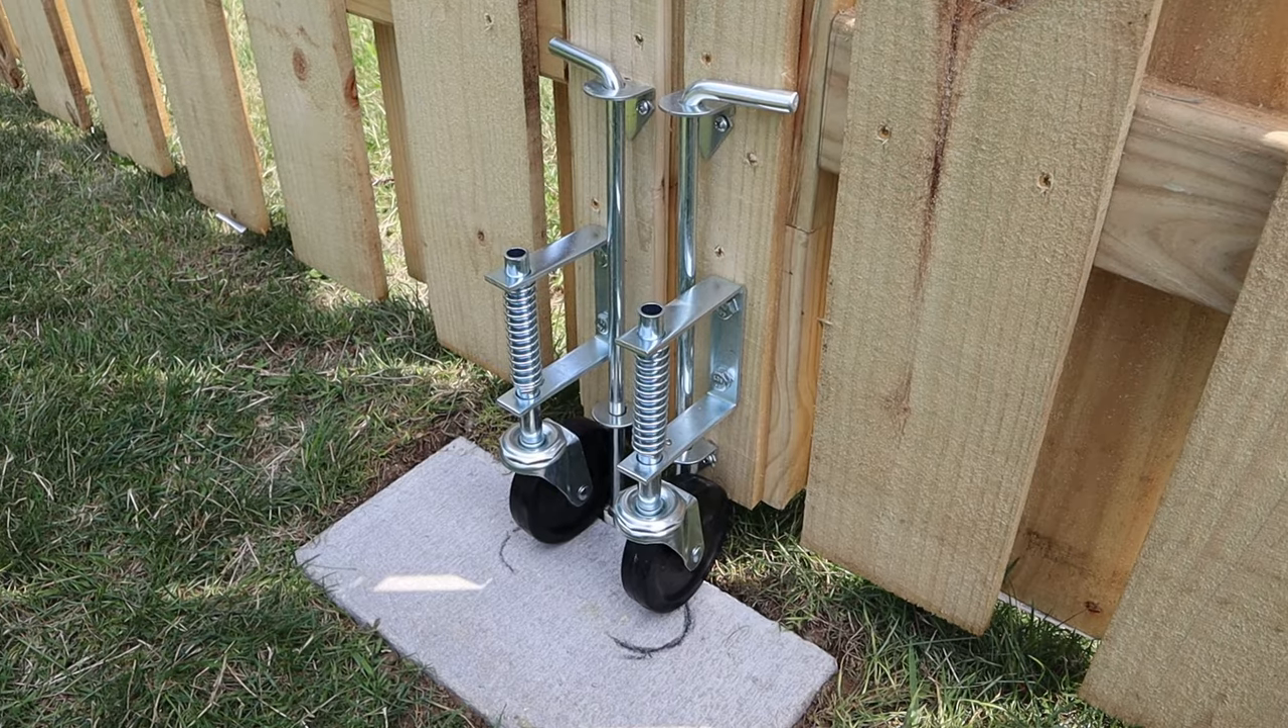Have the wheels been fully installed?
Yes.